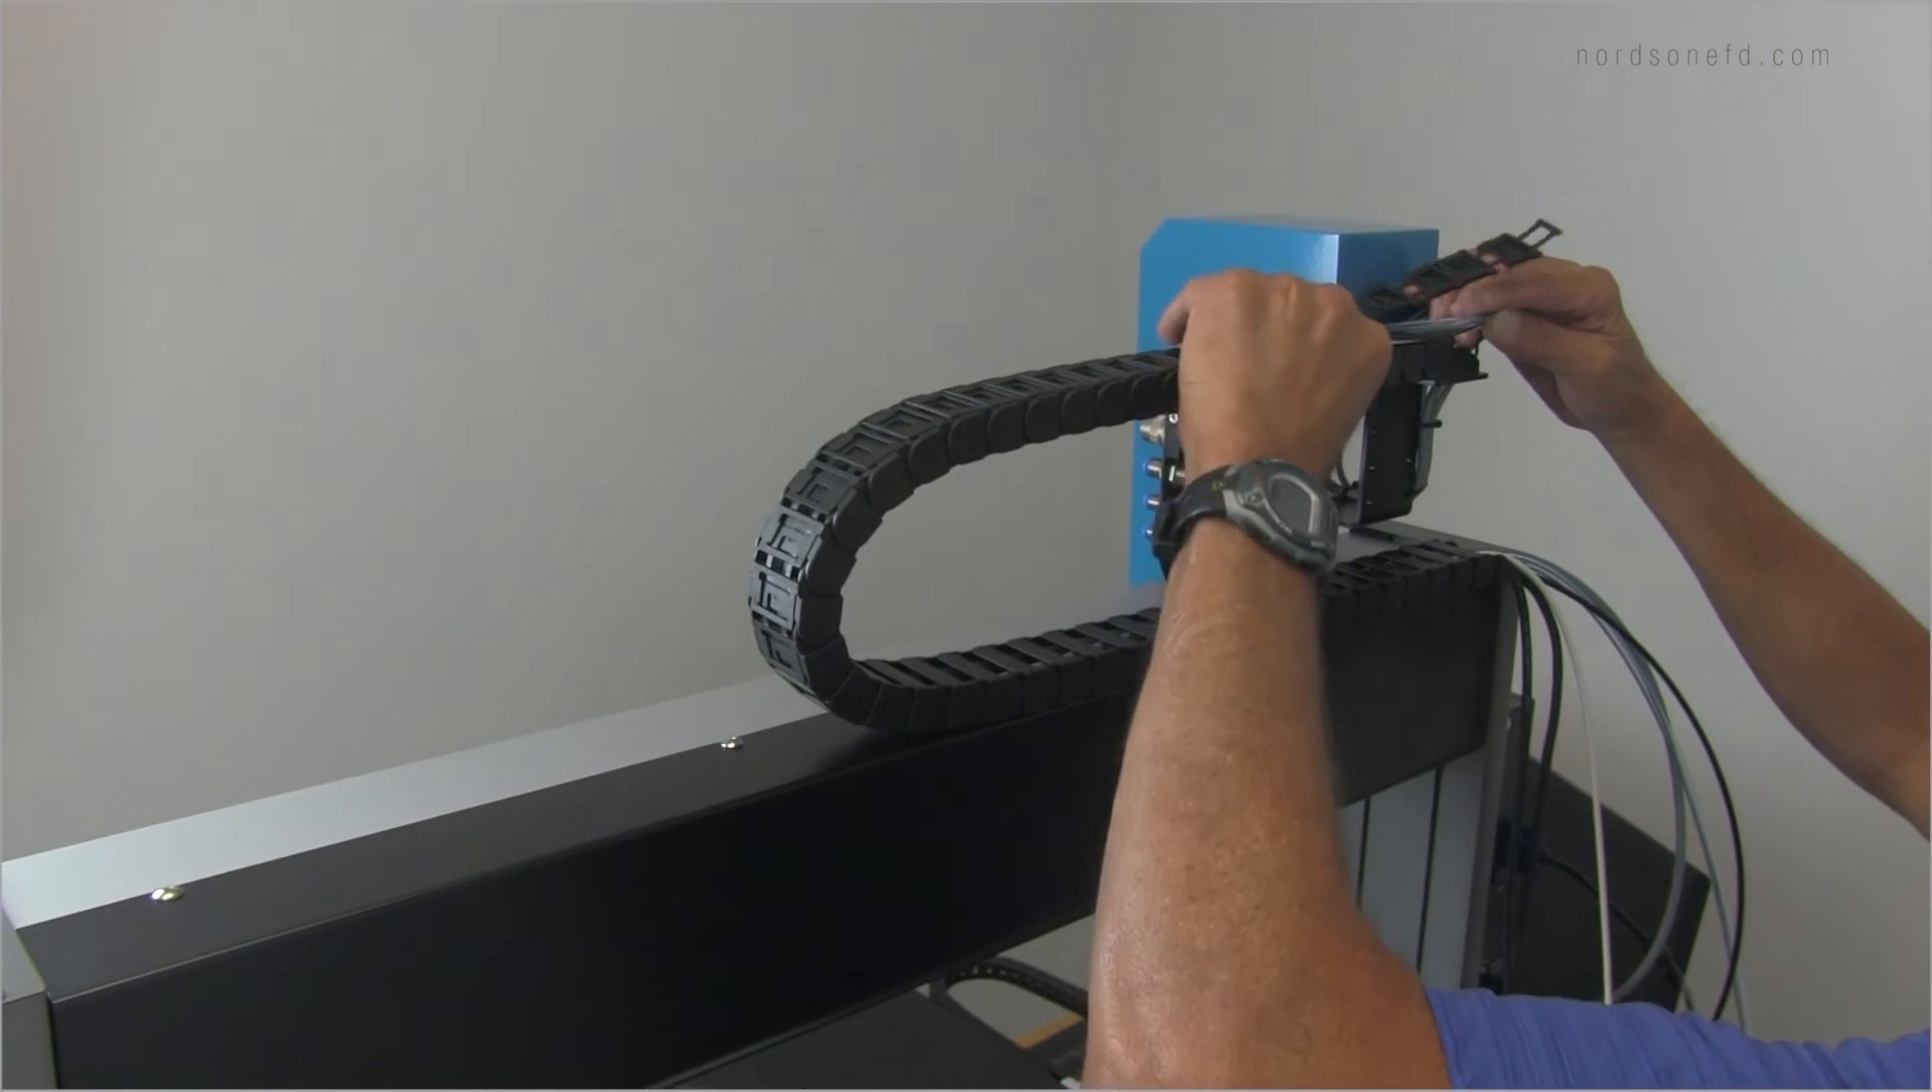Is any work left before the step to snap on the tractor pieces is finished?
Yes.